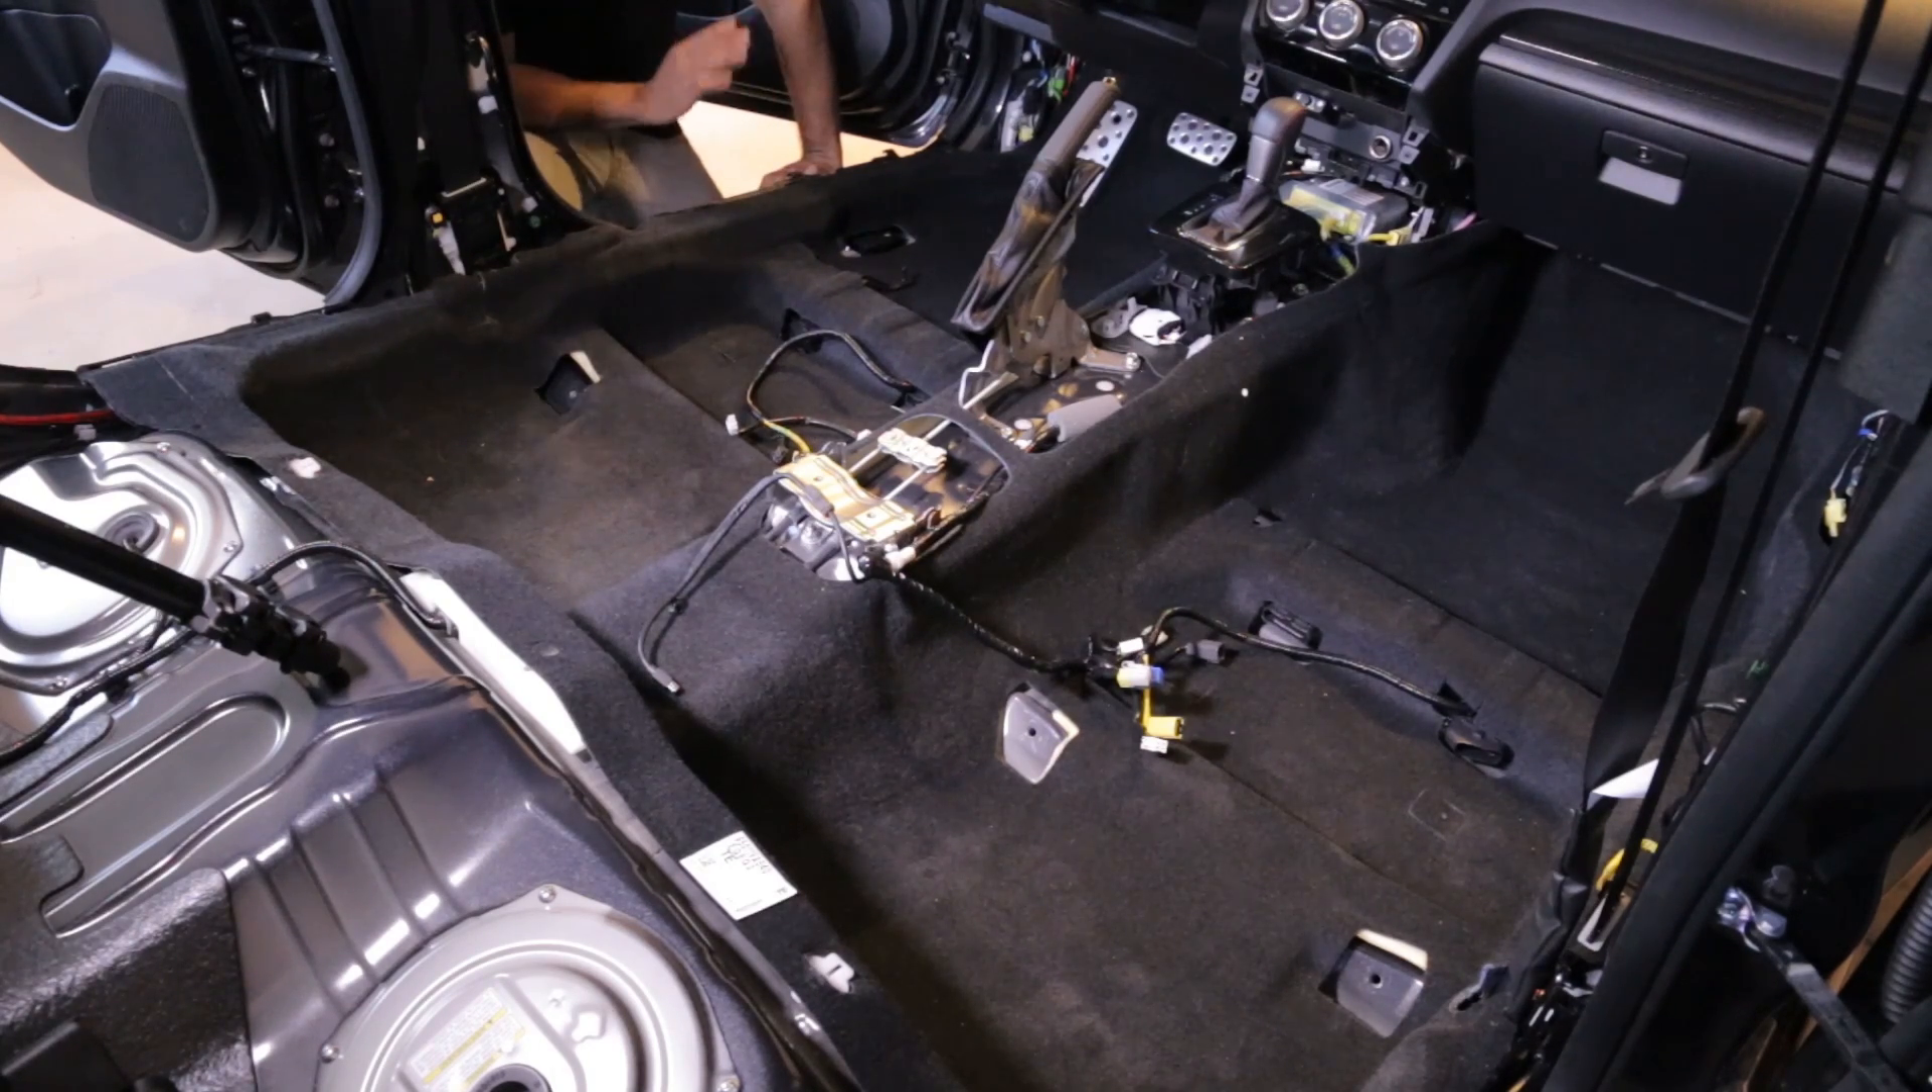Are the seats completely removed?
Yes.